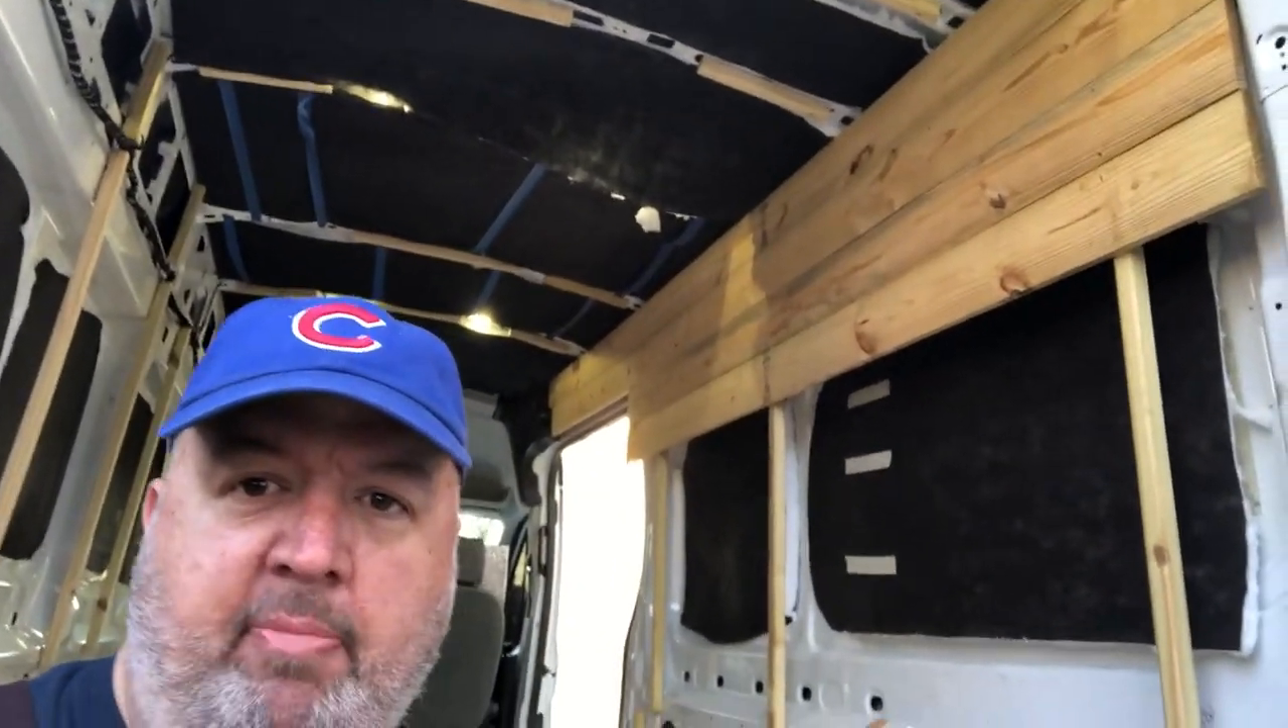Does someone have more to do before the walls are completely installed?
Yes.